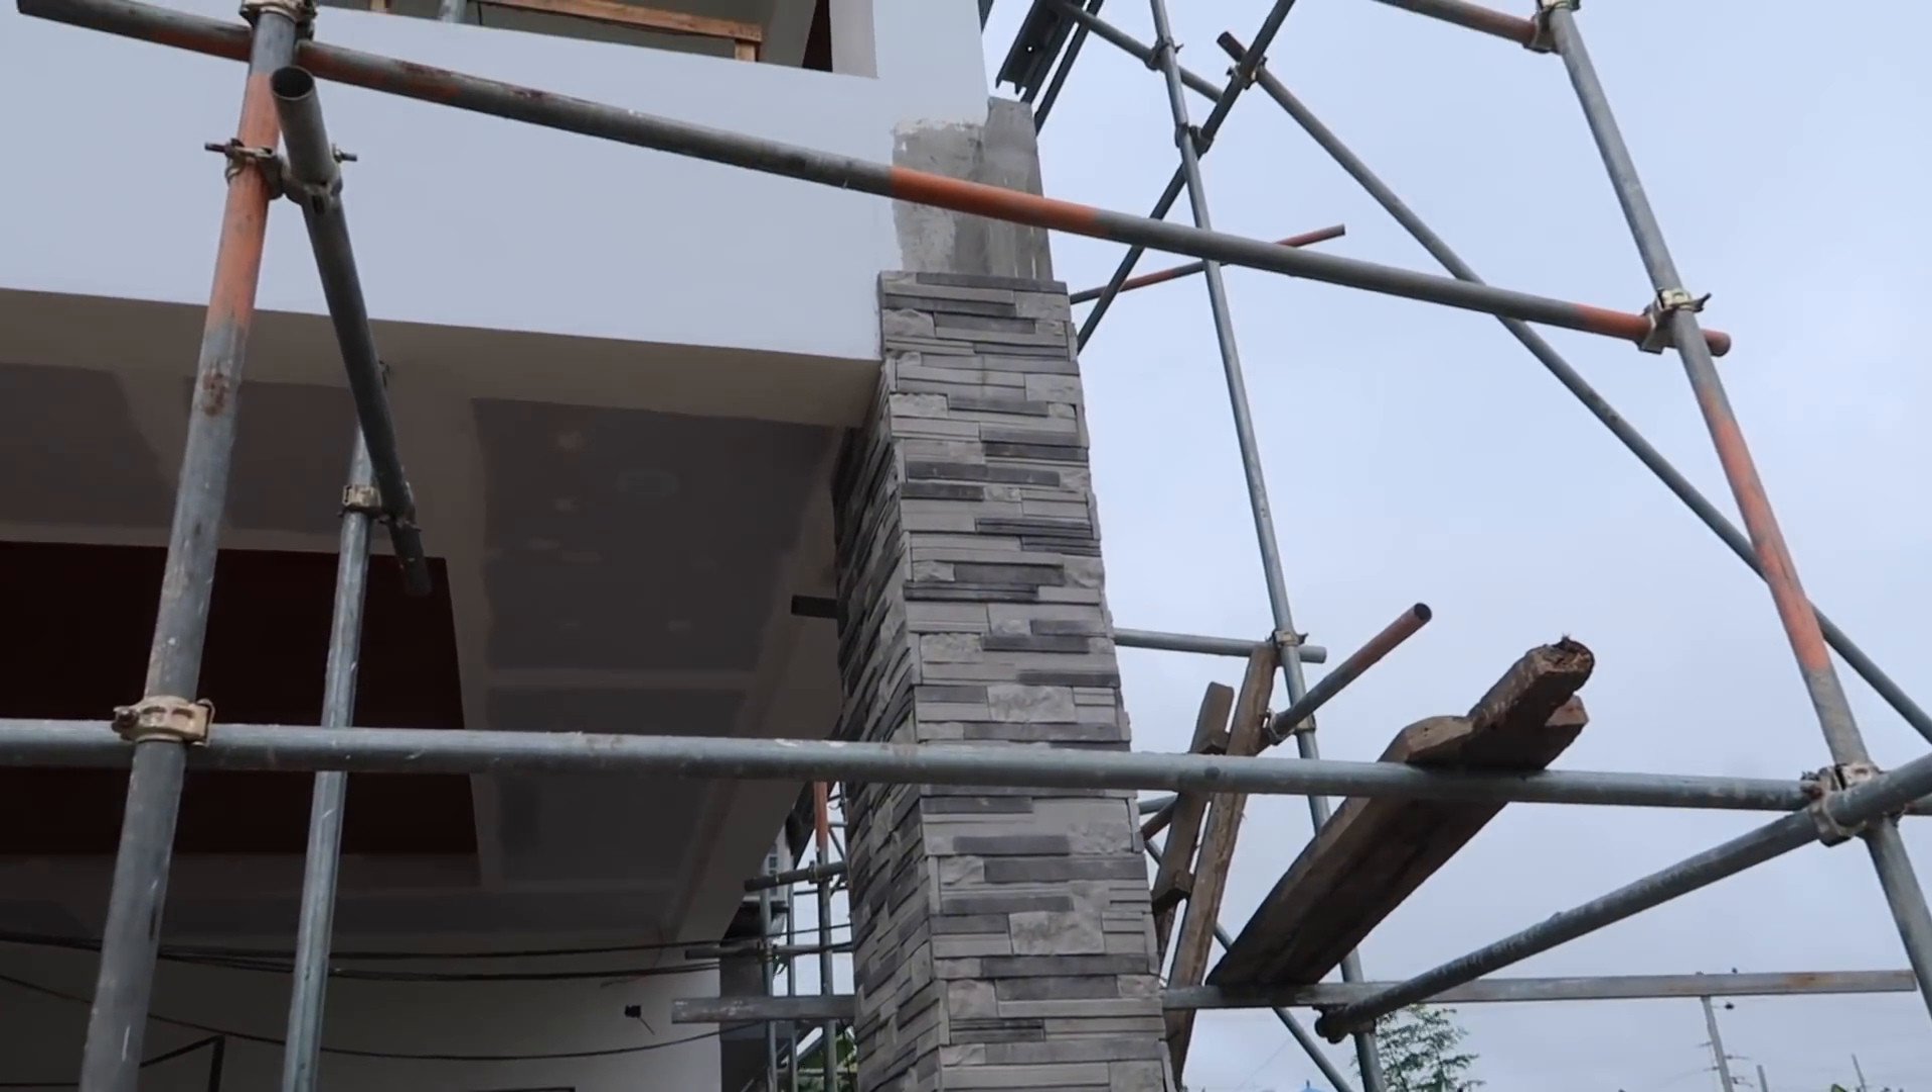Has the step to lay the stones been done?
No.